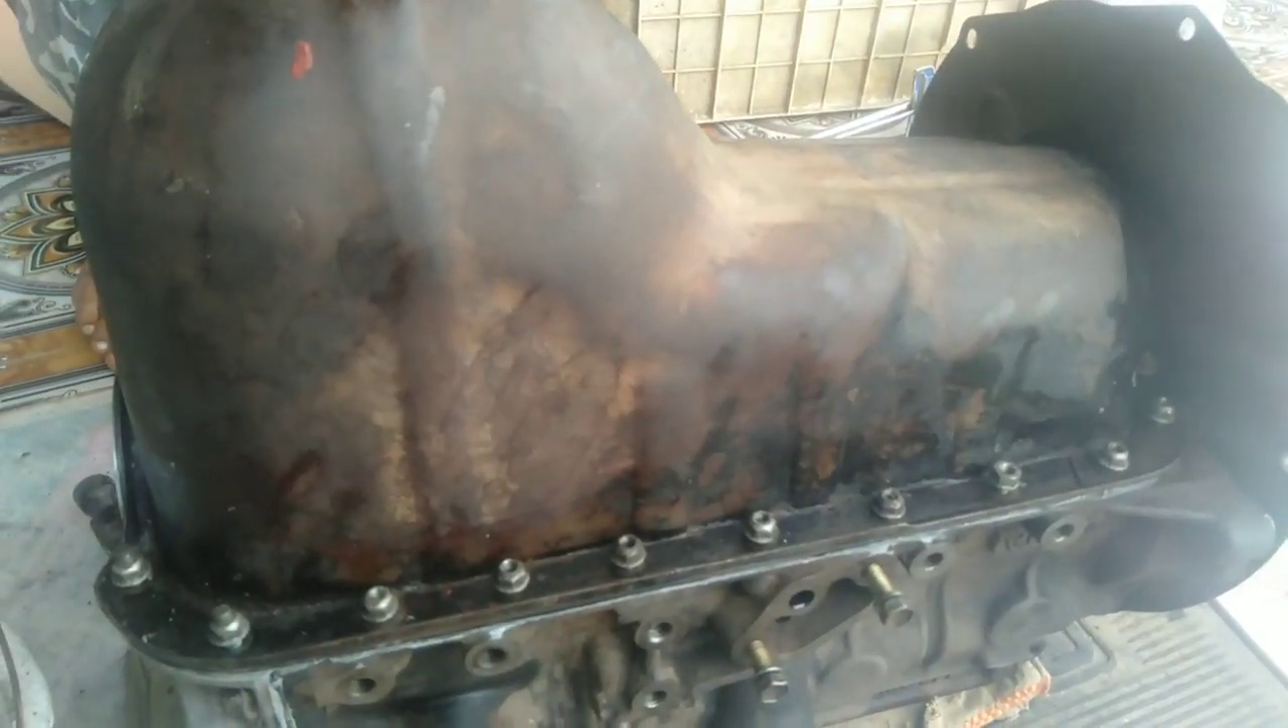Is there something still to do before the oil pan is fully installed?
No.